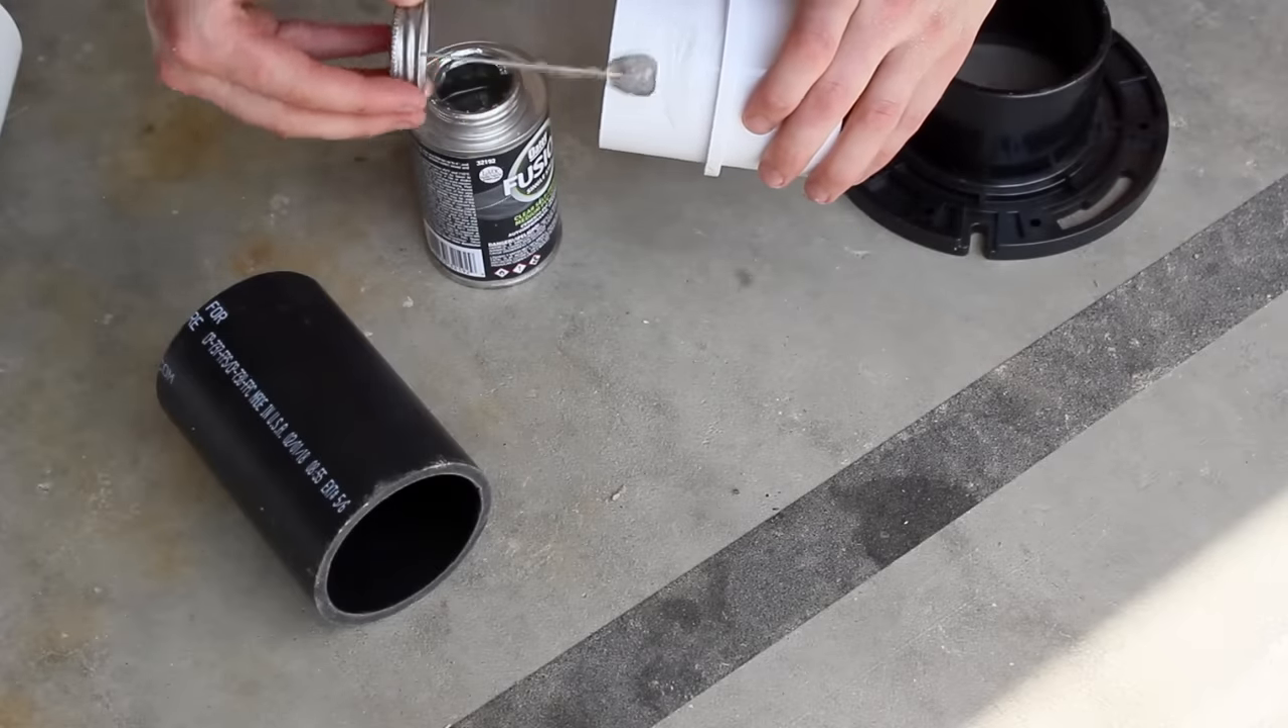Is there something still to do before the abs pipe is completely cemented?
Yes.